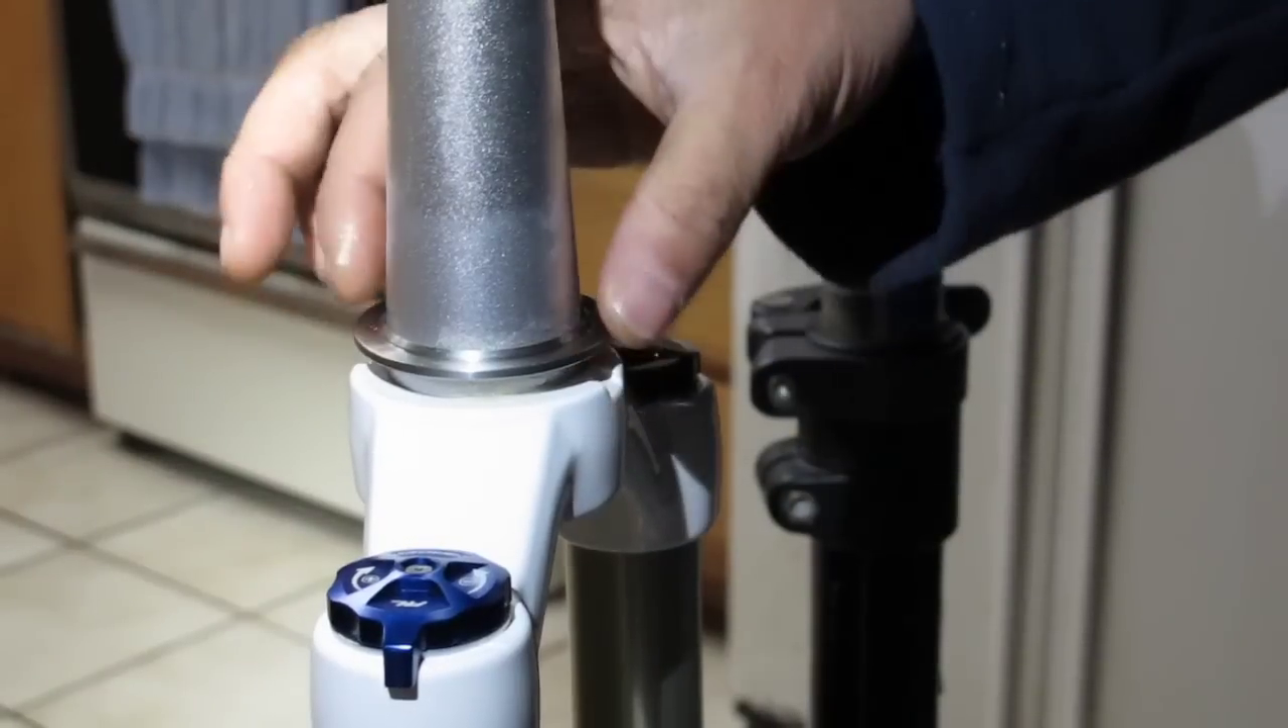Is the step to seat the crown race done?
No.